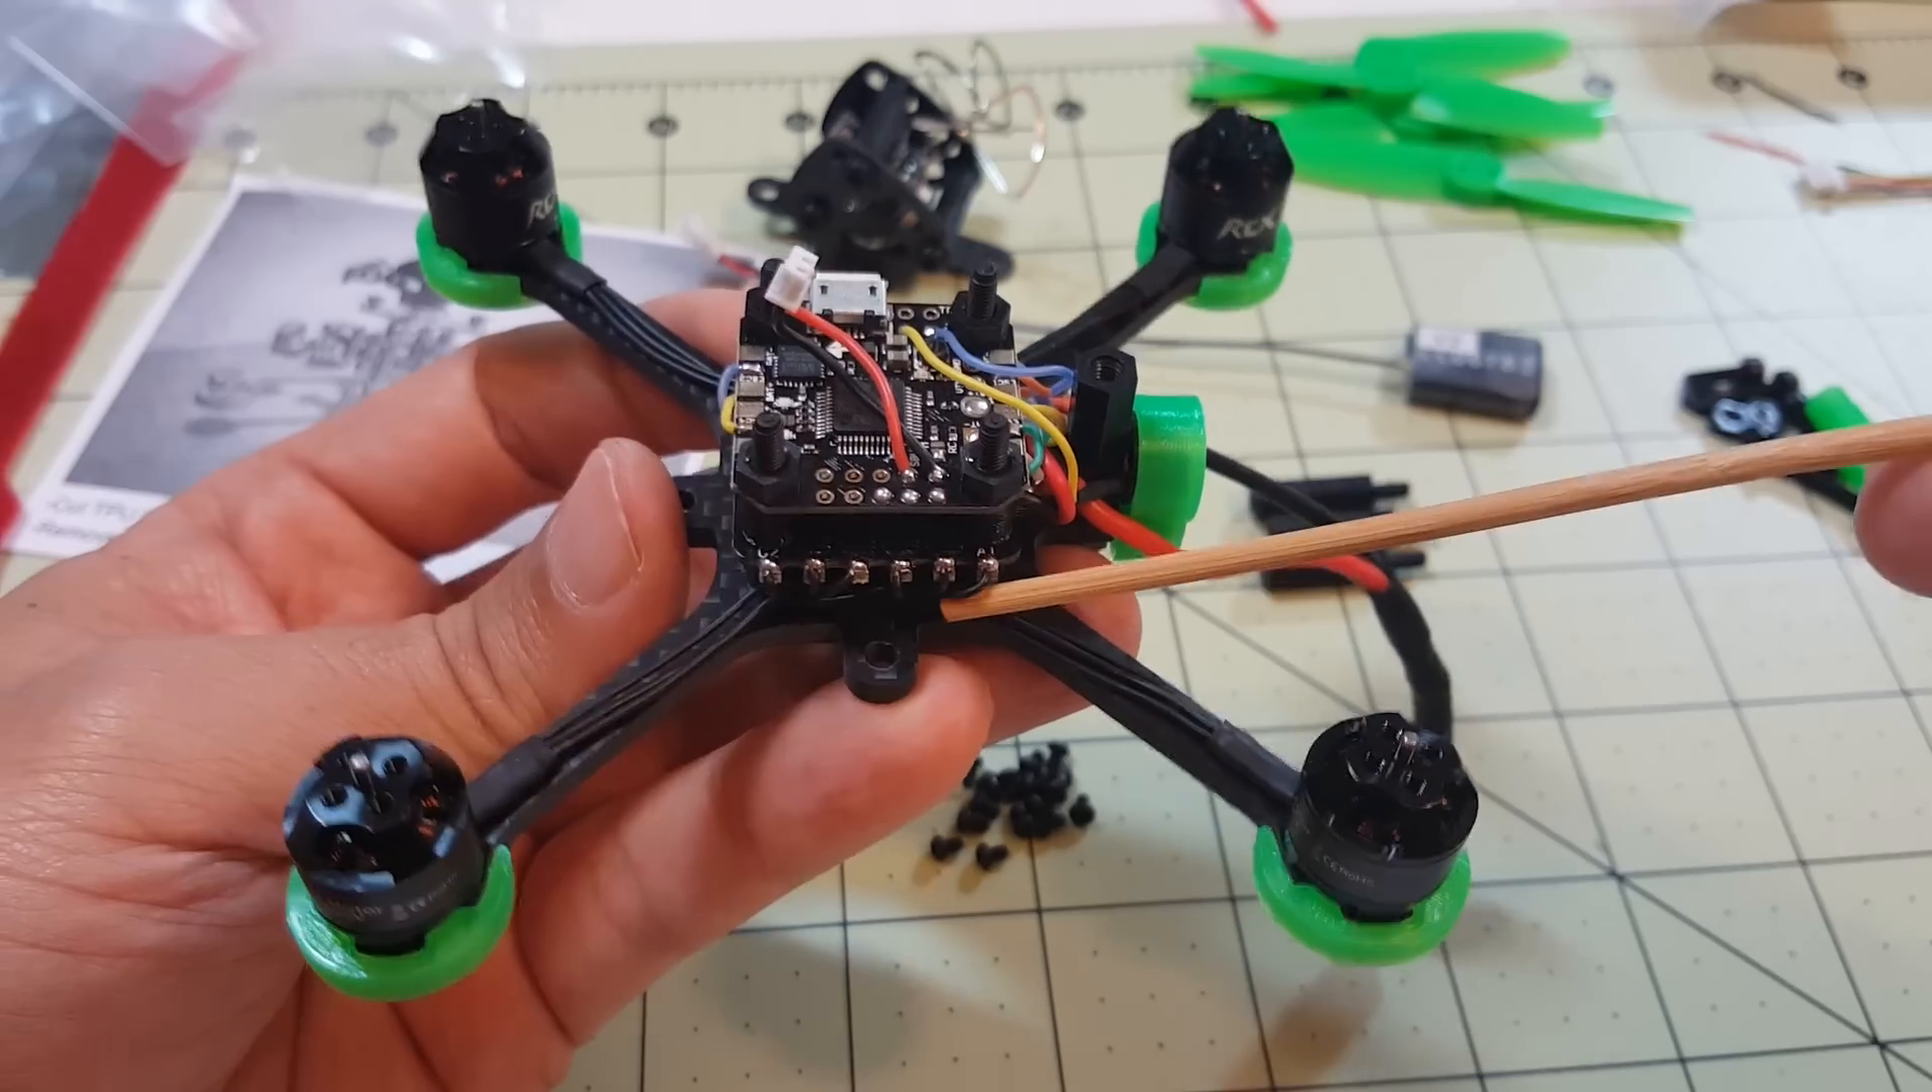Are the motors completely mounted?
Yes.